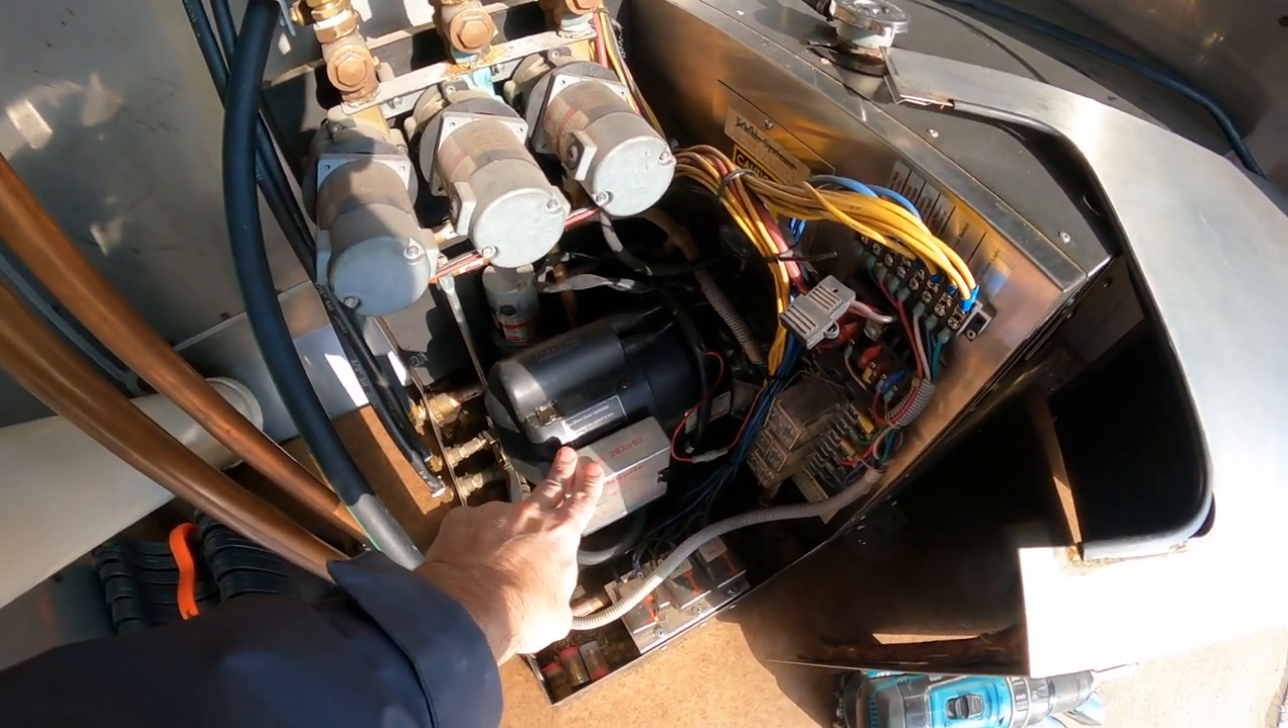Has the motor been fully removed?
No.